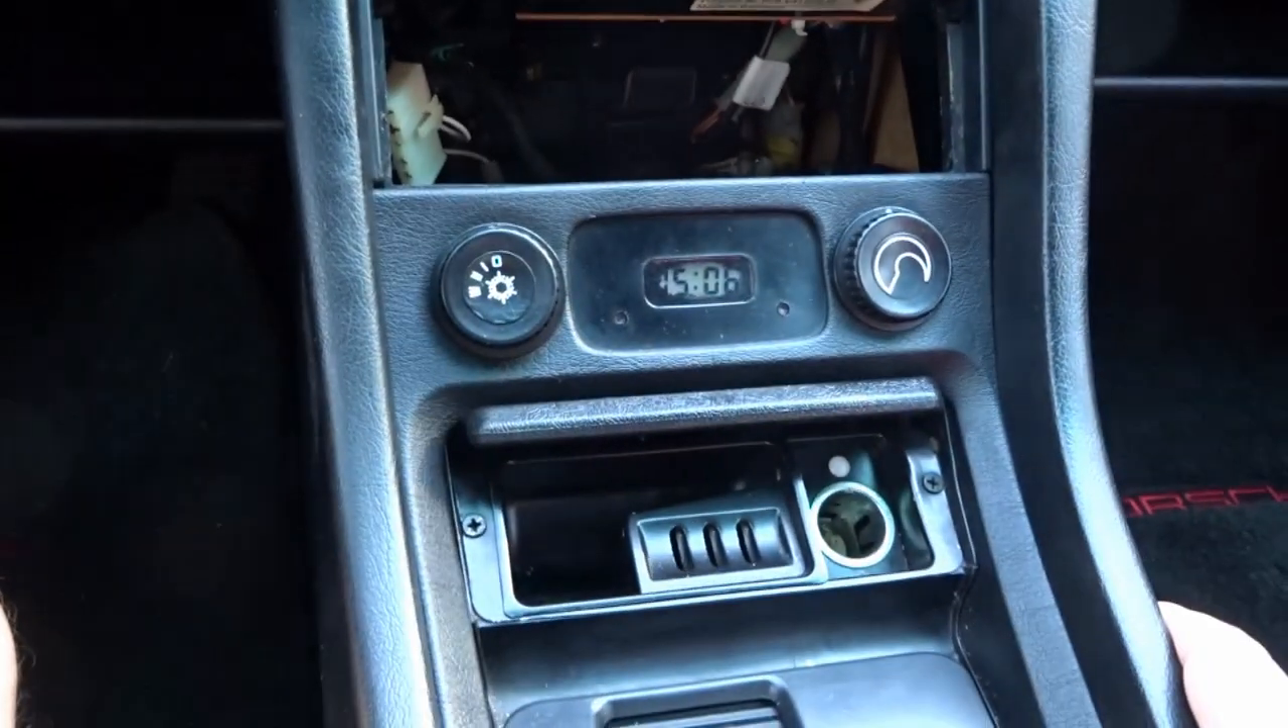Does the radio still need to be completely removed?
No.